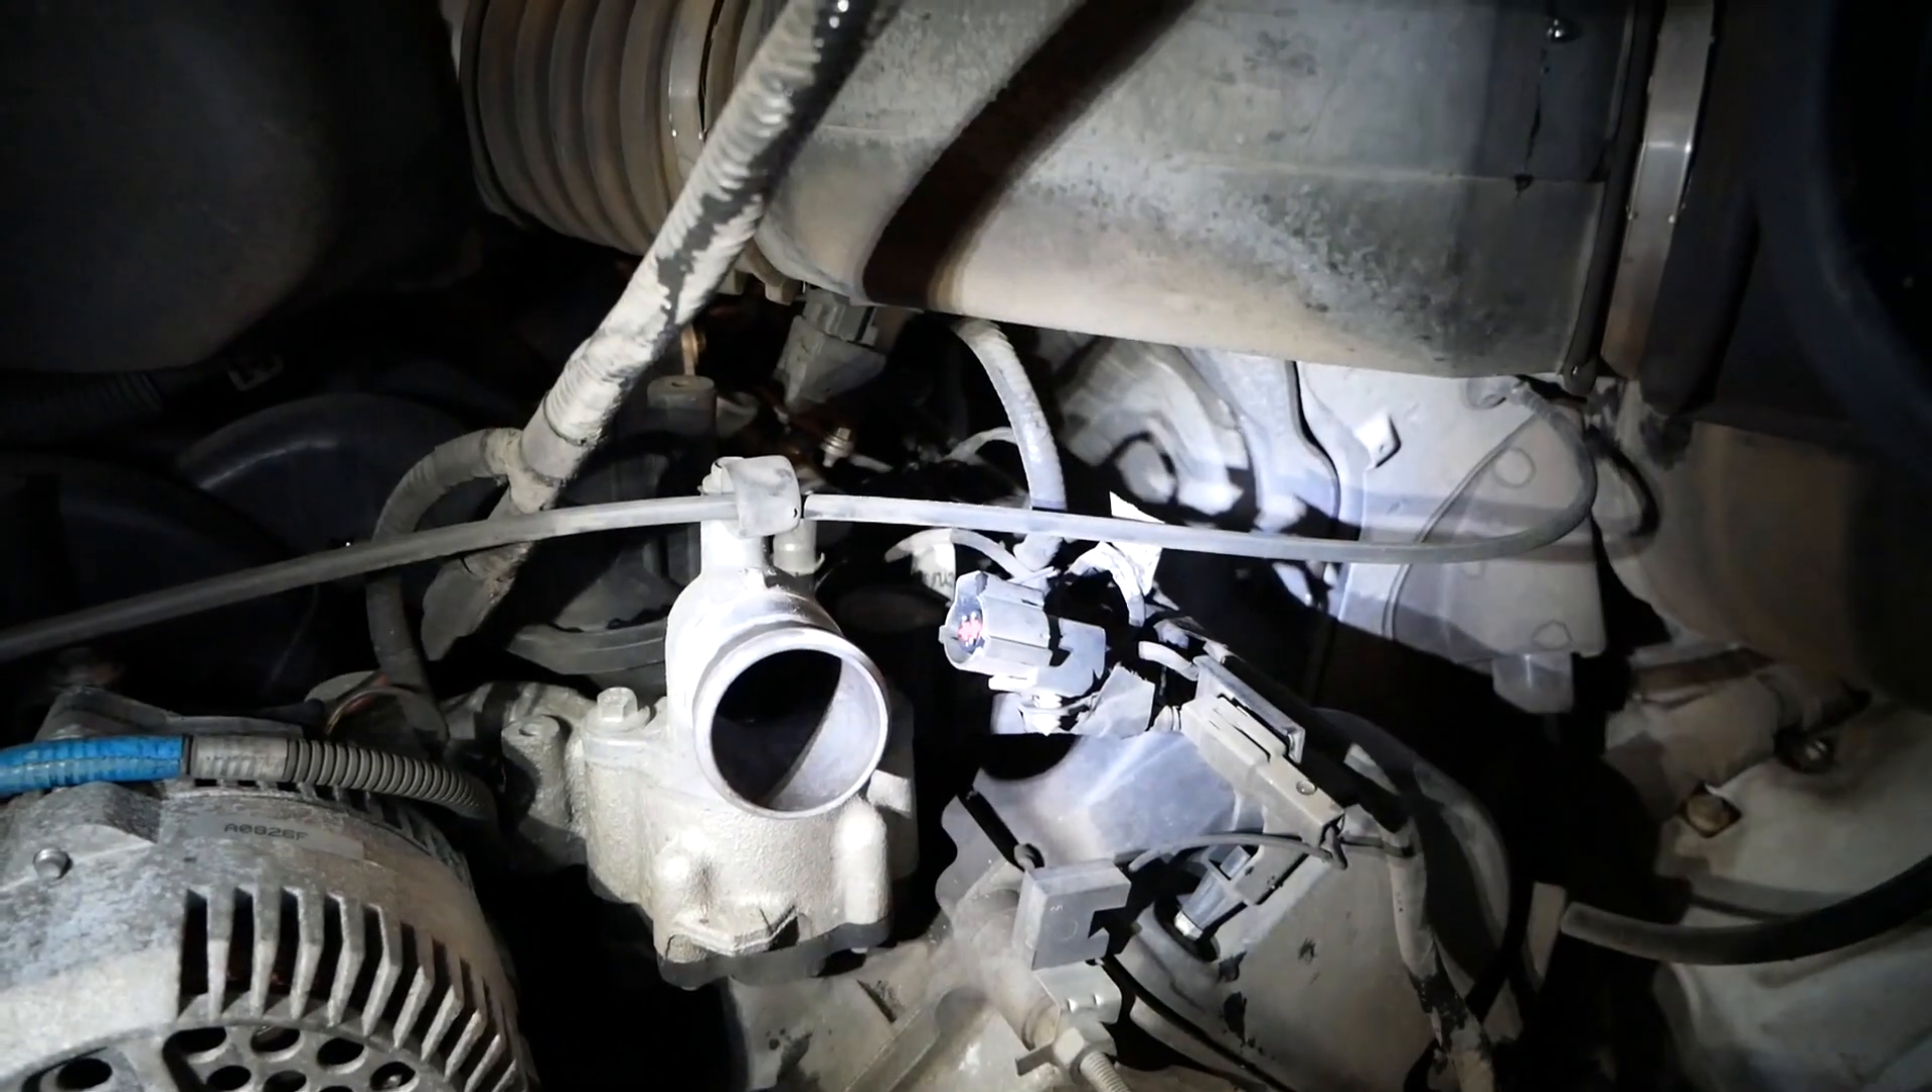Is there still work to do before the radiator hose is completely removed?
No.